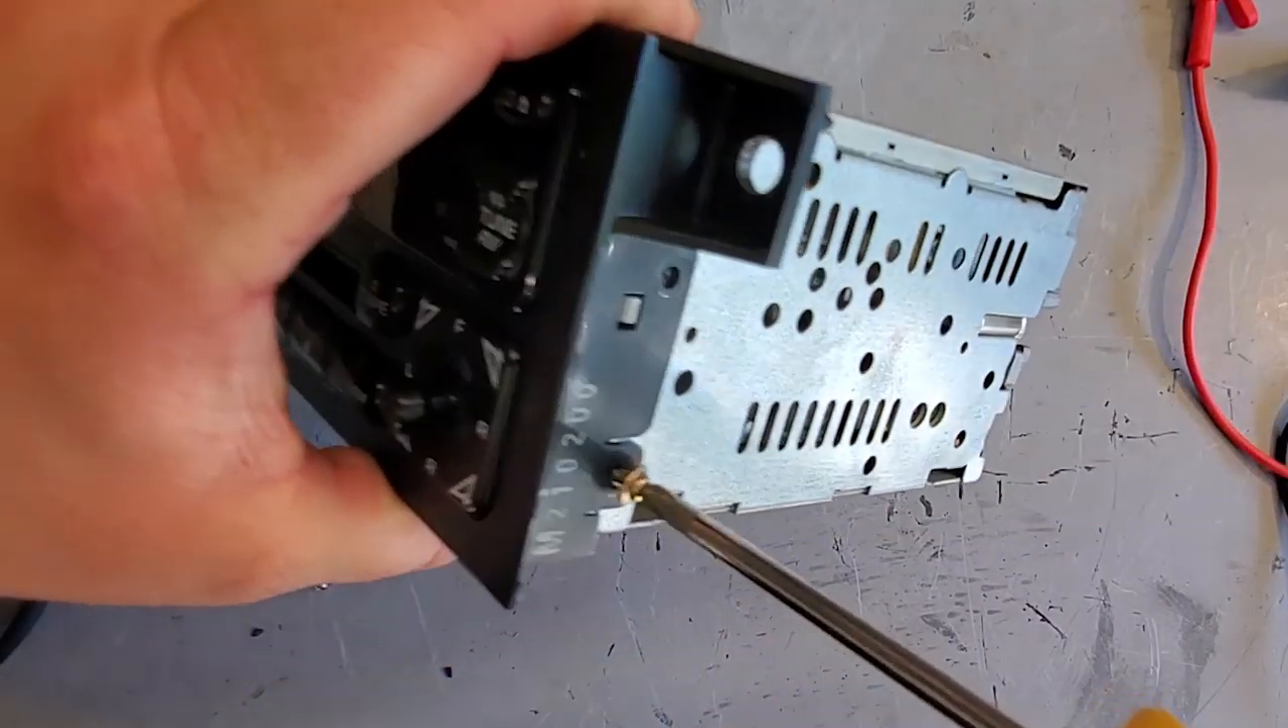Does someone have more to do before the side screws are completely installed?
Yes.